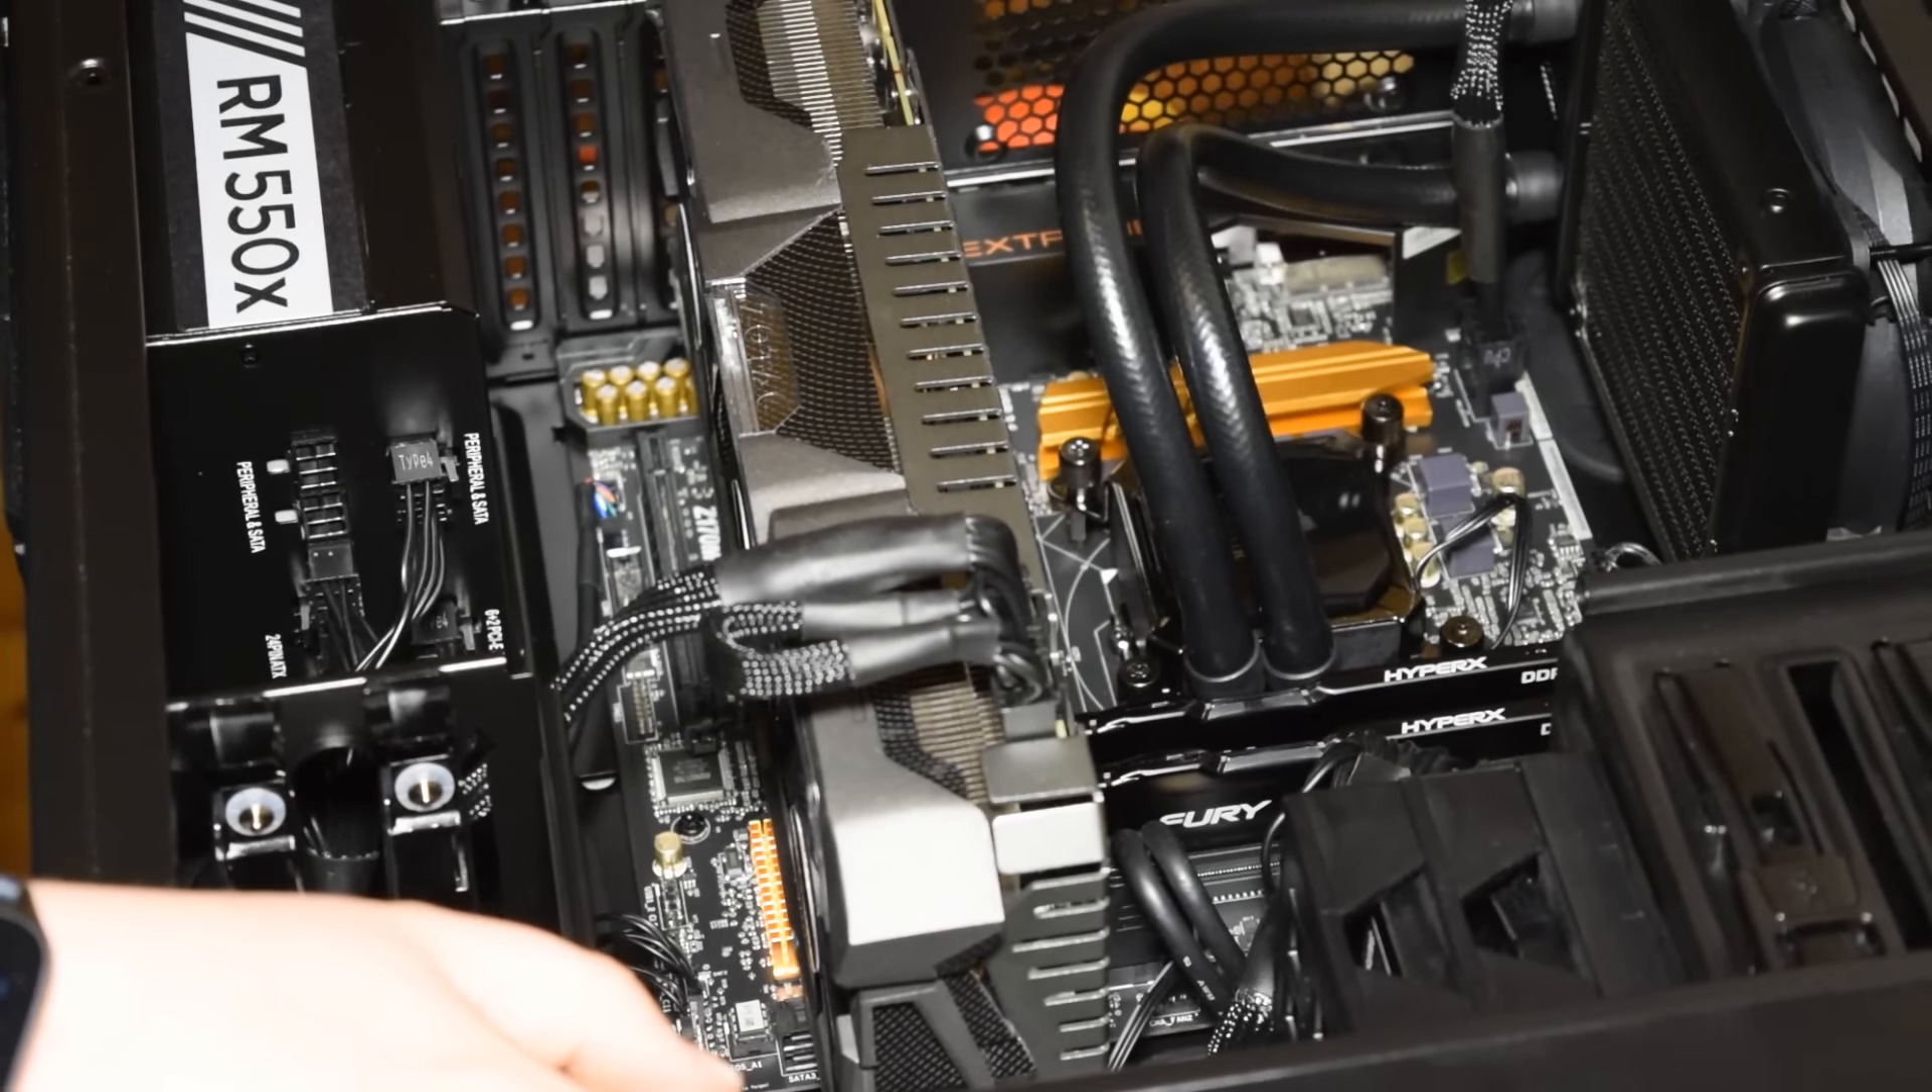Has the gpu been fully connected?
Yes.